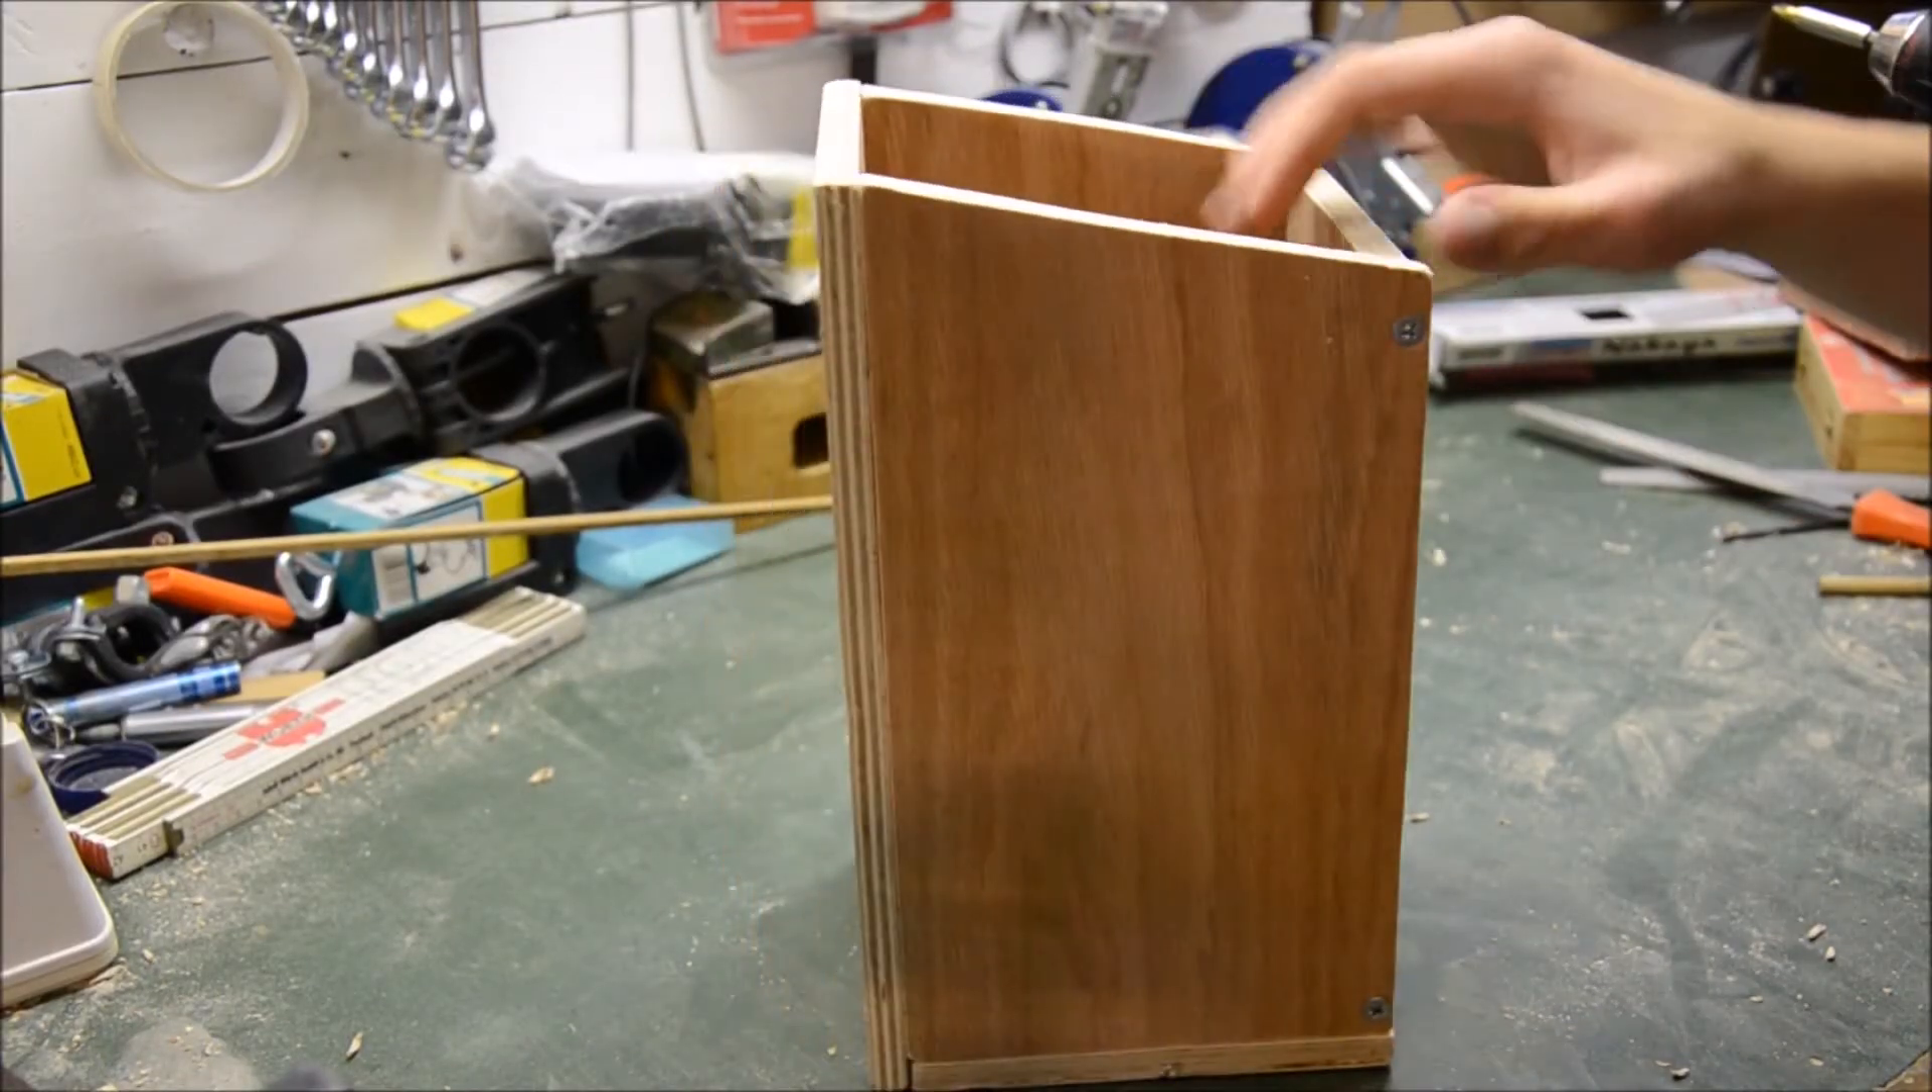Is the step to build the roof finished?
No.